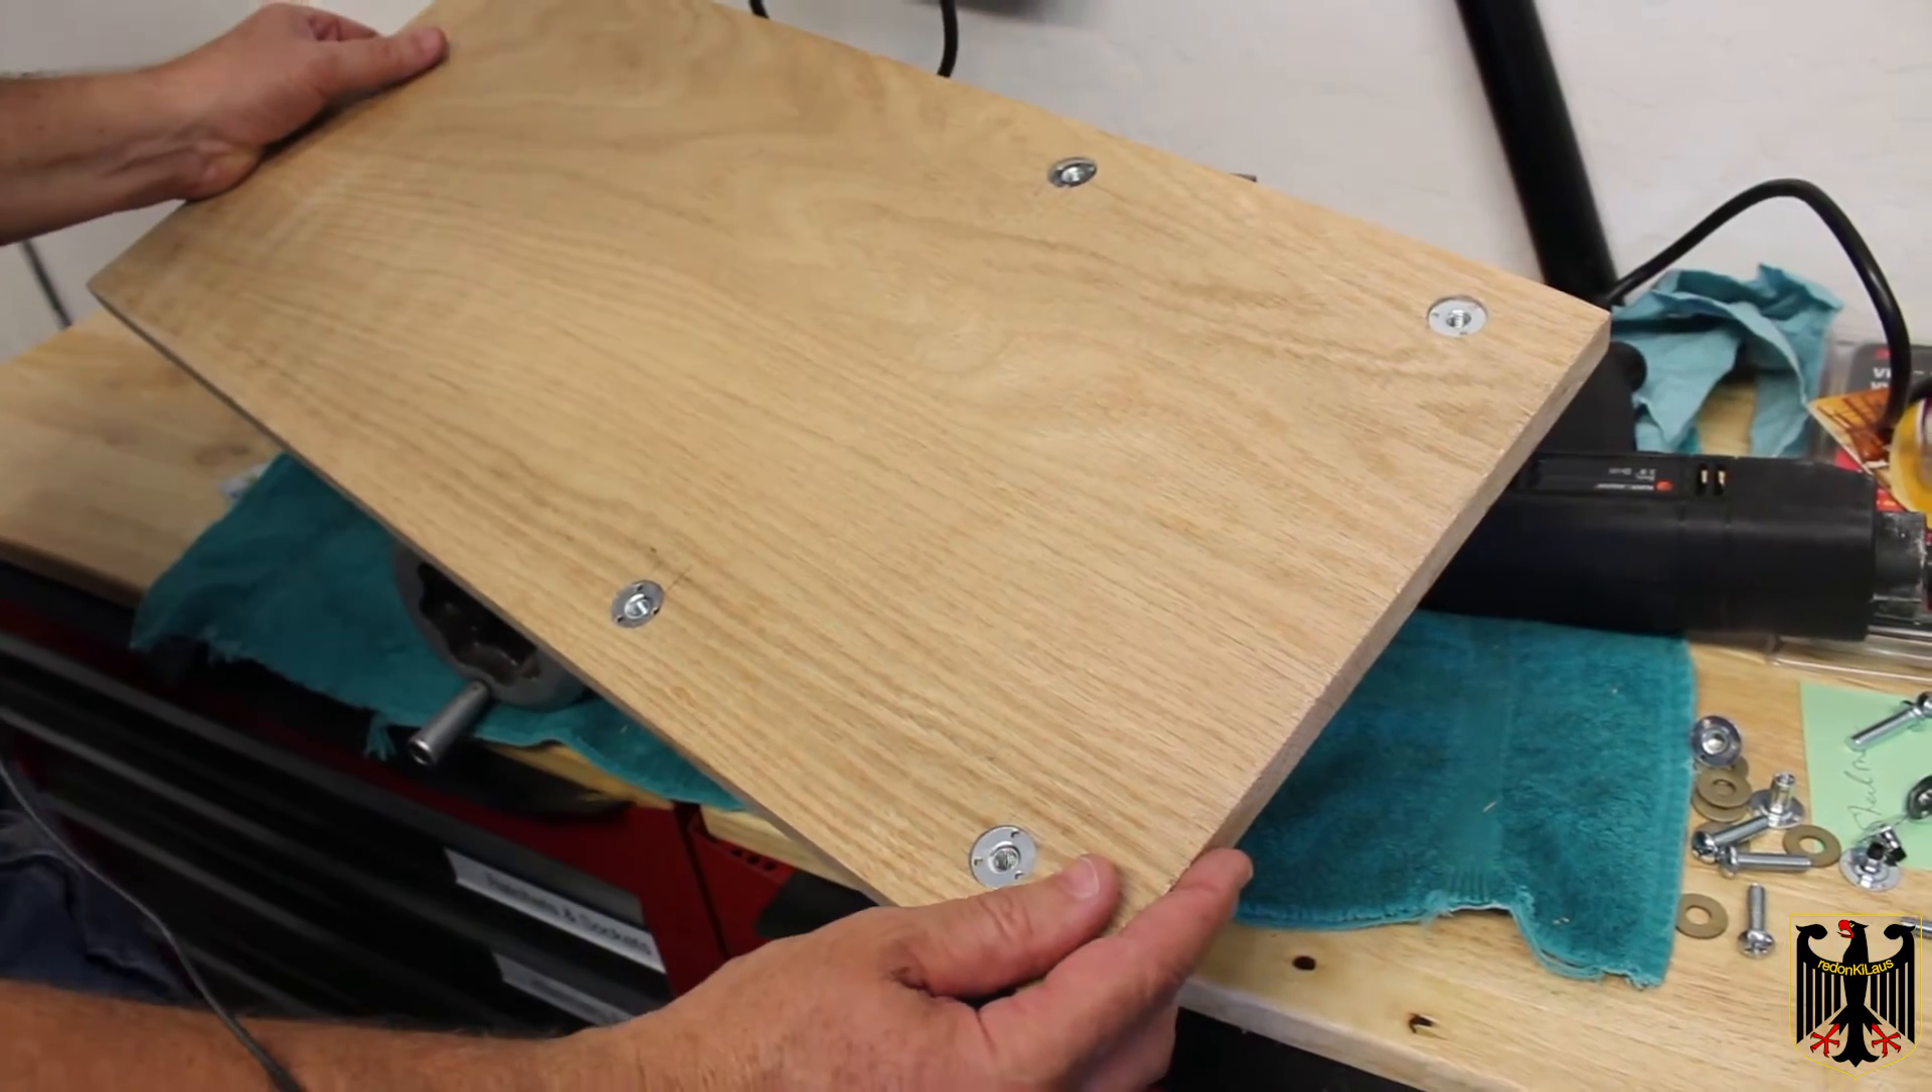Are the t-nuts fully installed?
Yes.